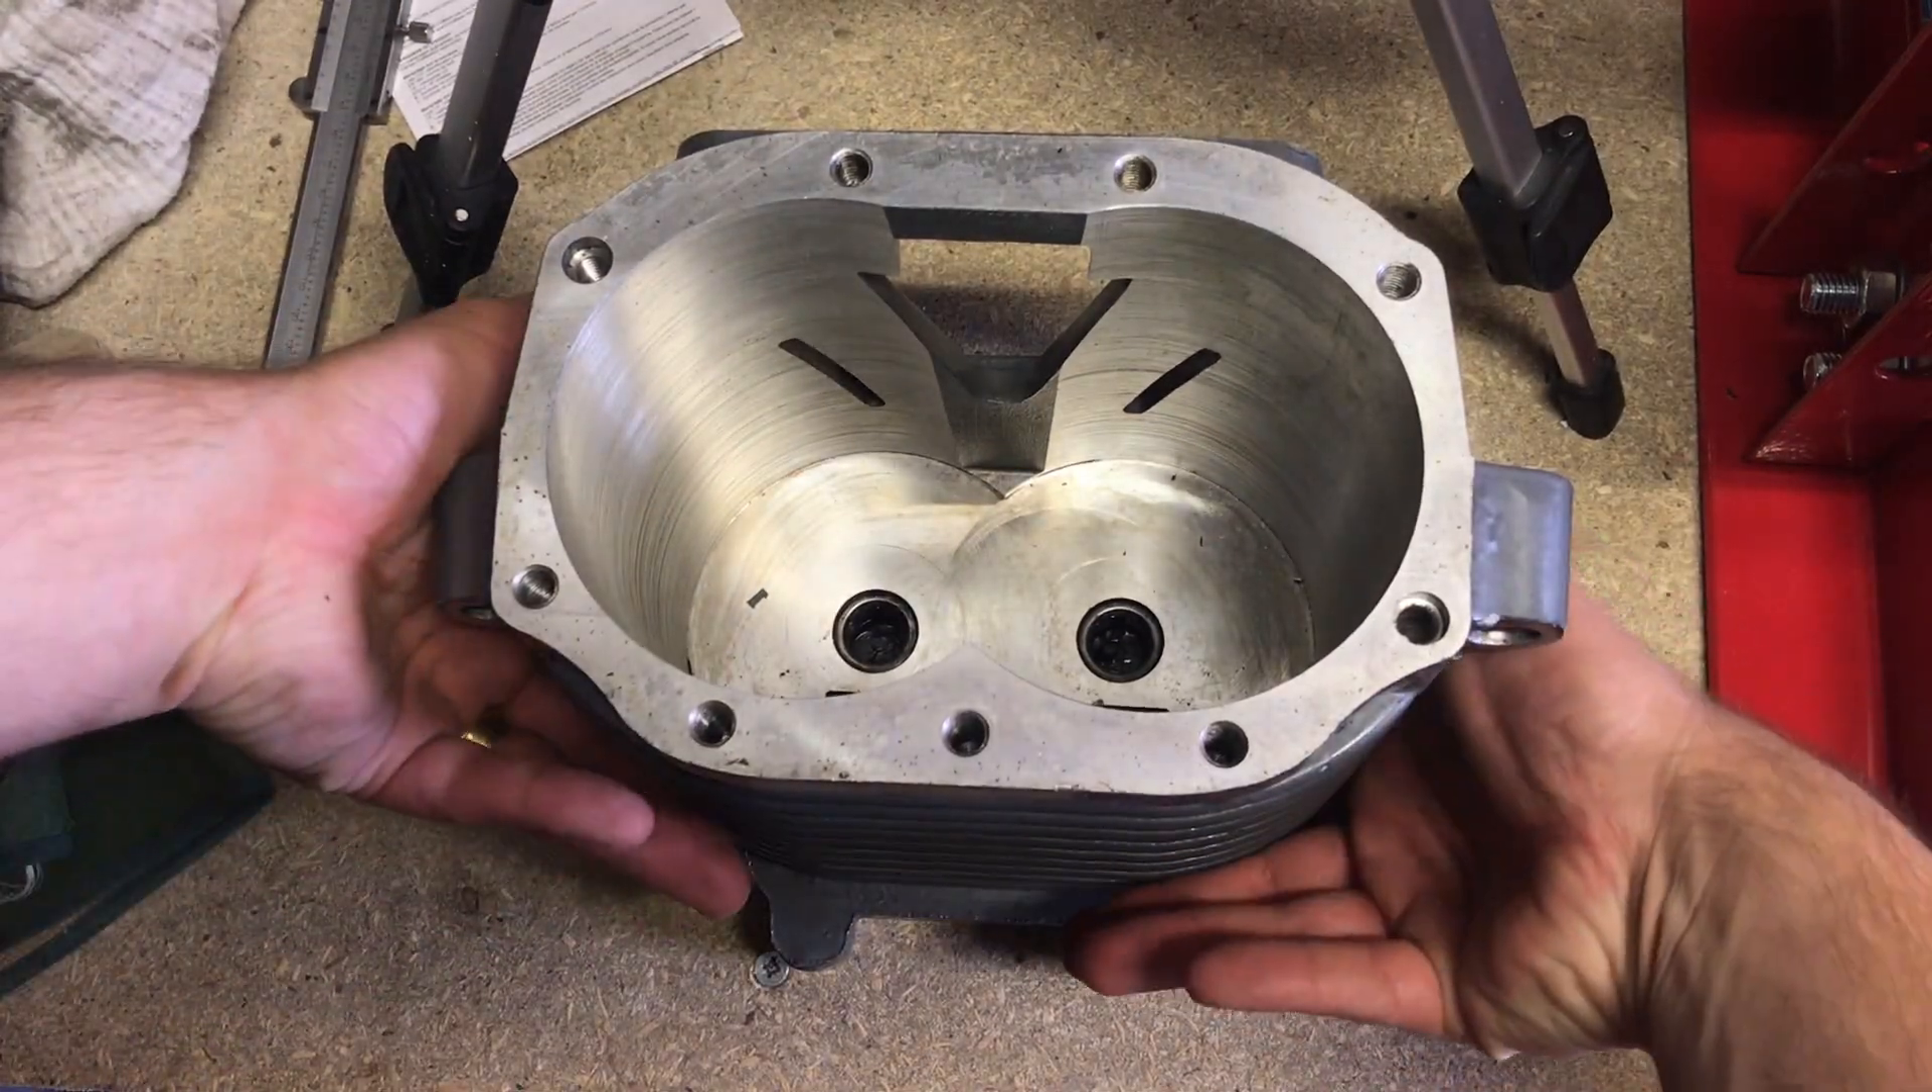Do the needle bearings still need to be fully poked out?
Yes.